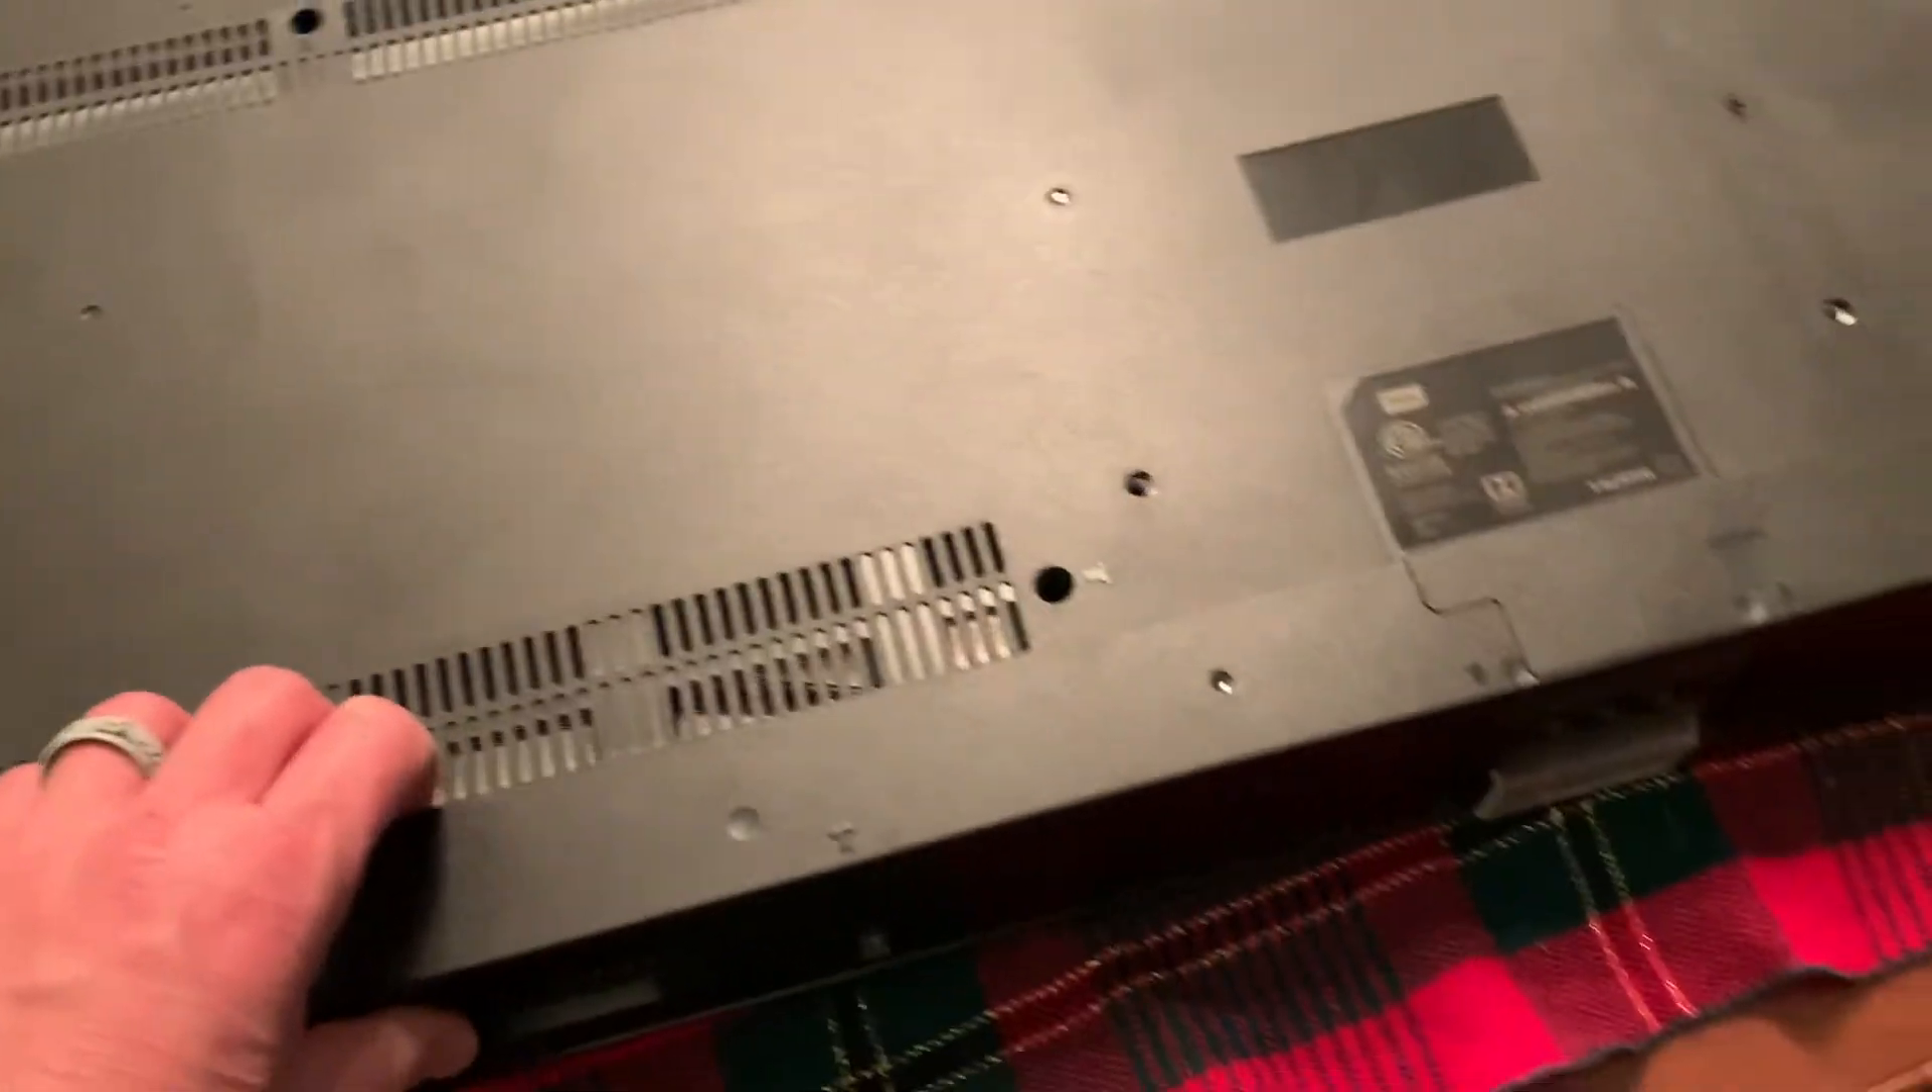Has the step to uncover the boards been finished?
No.